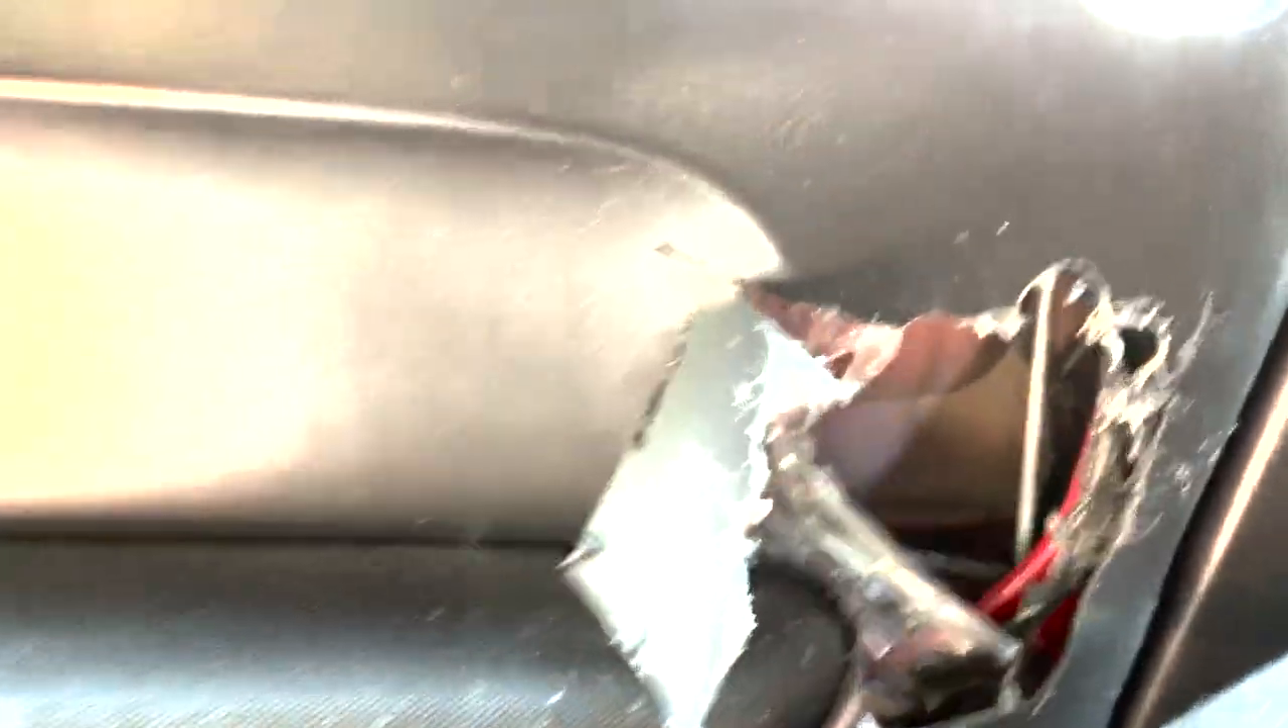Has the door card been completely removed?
No.